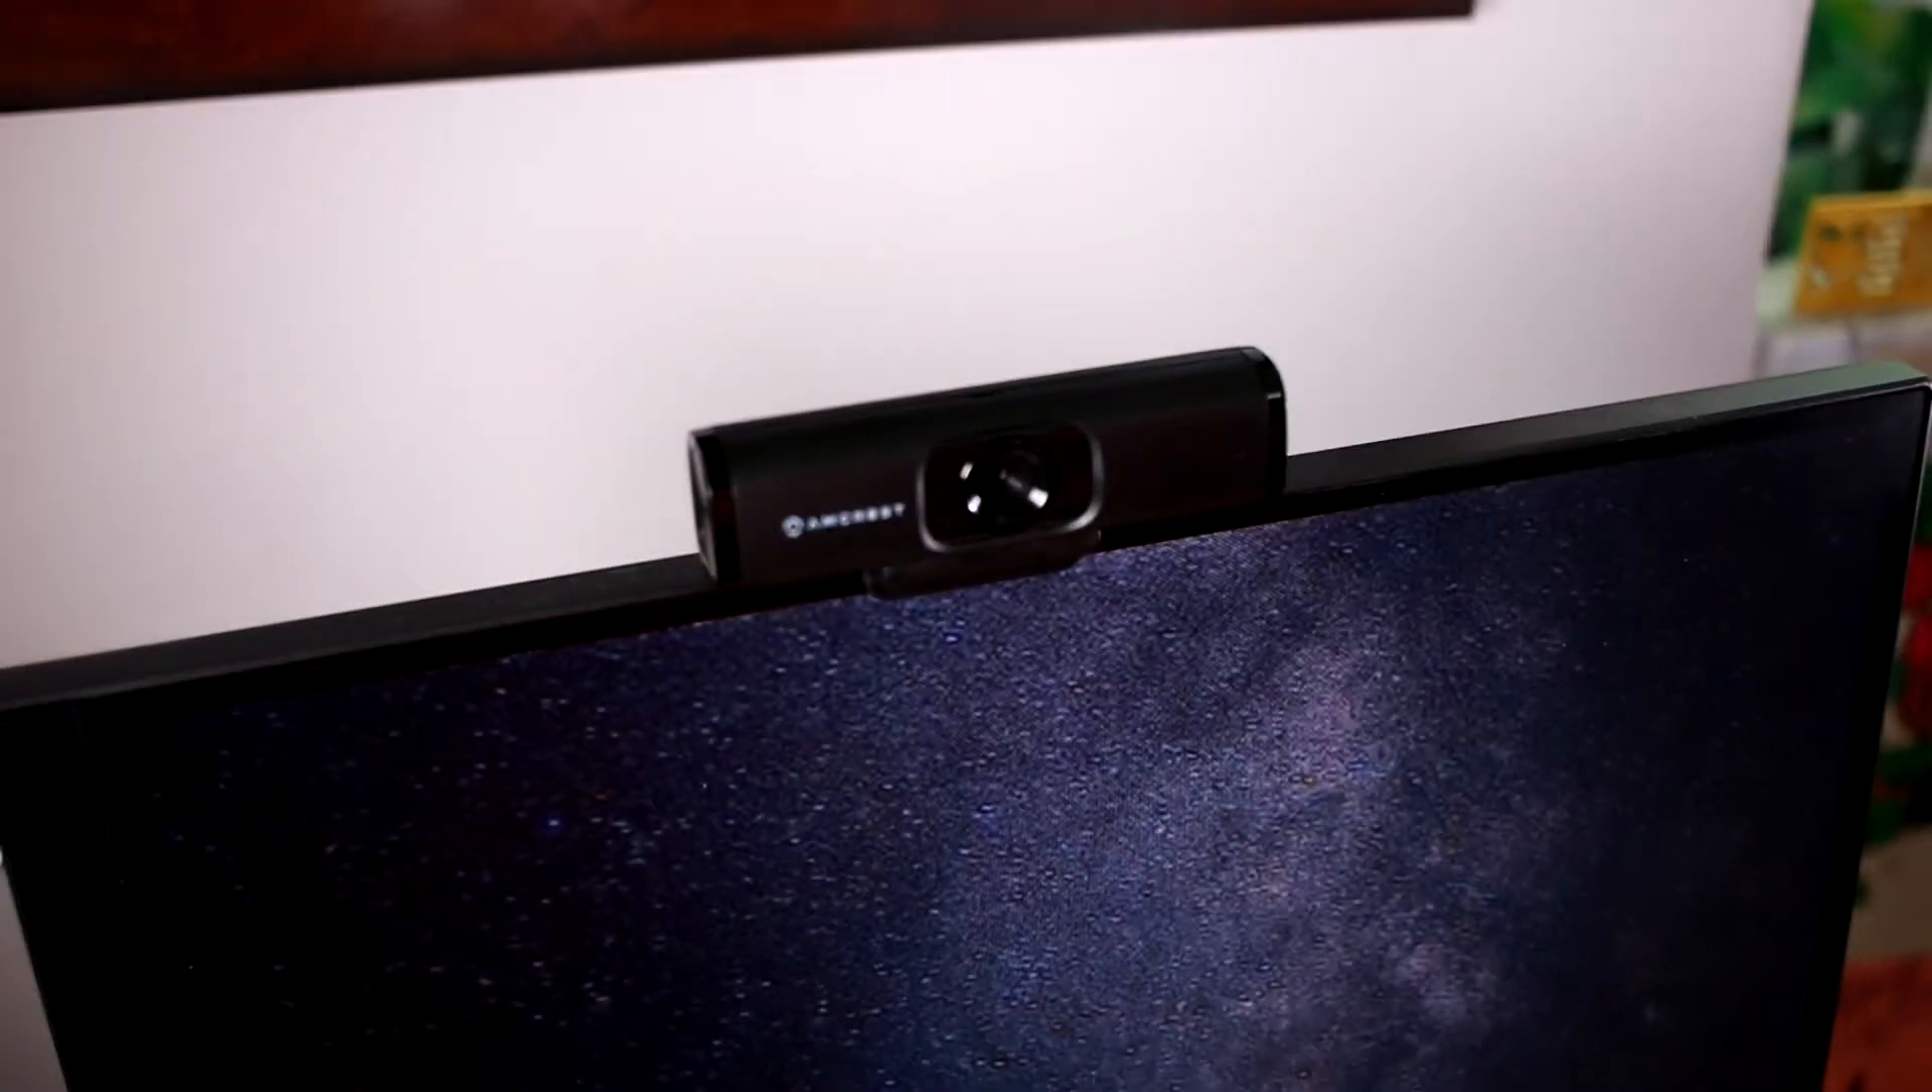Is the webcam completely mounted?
Yes.